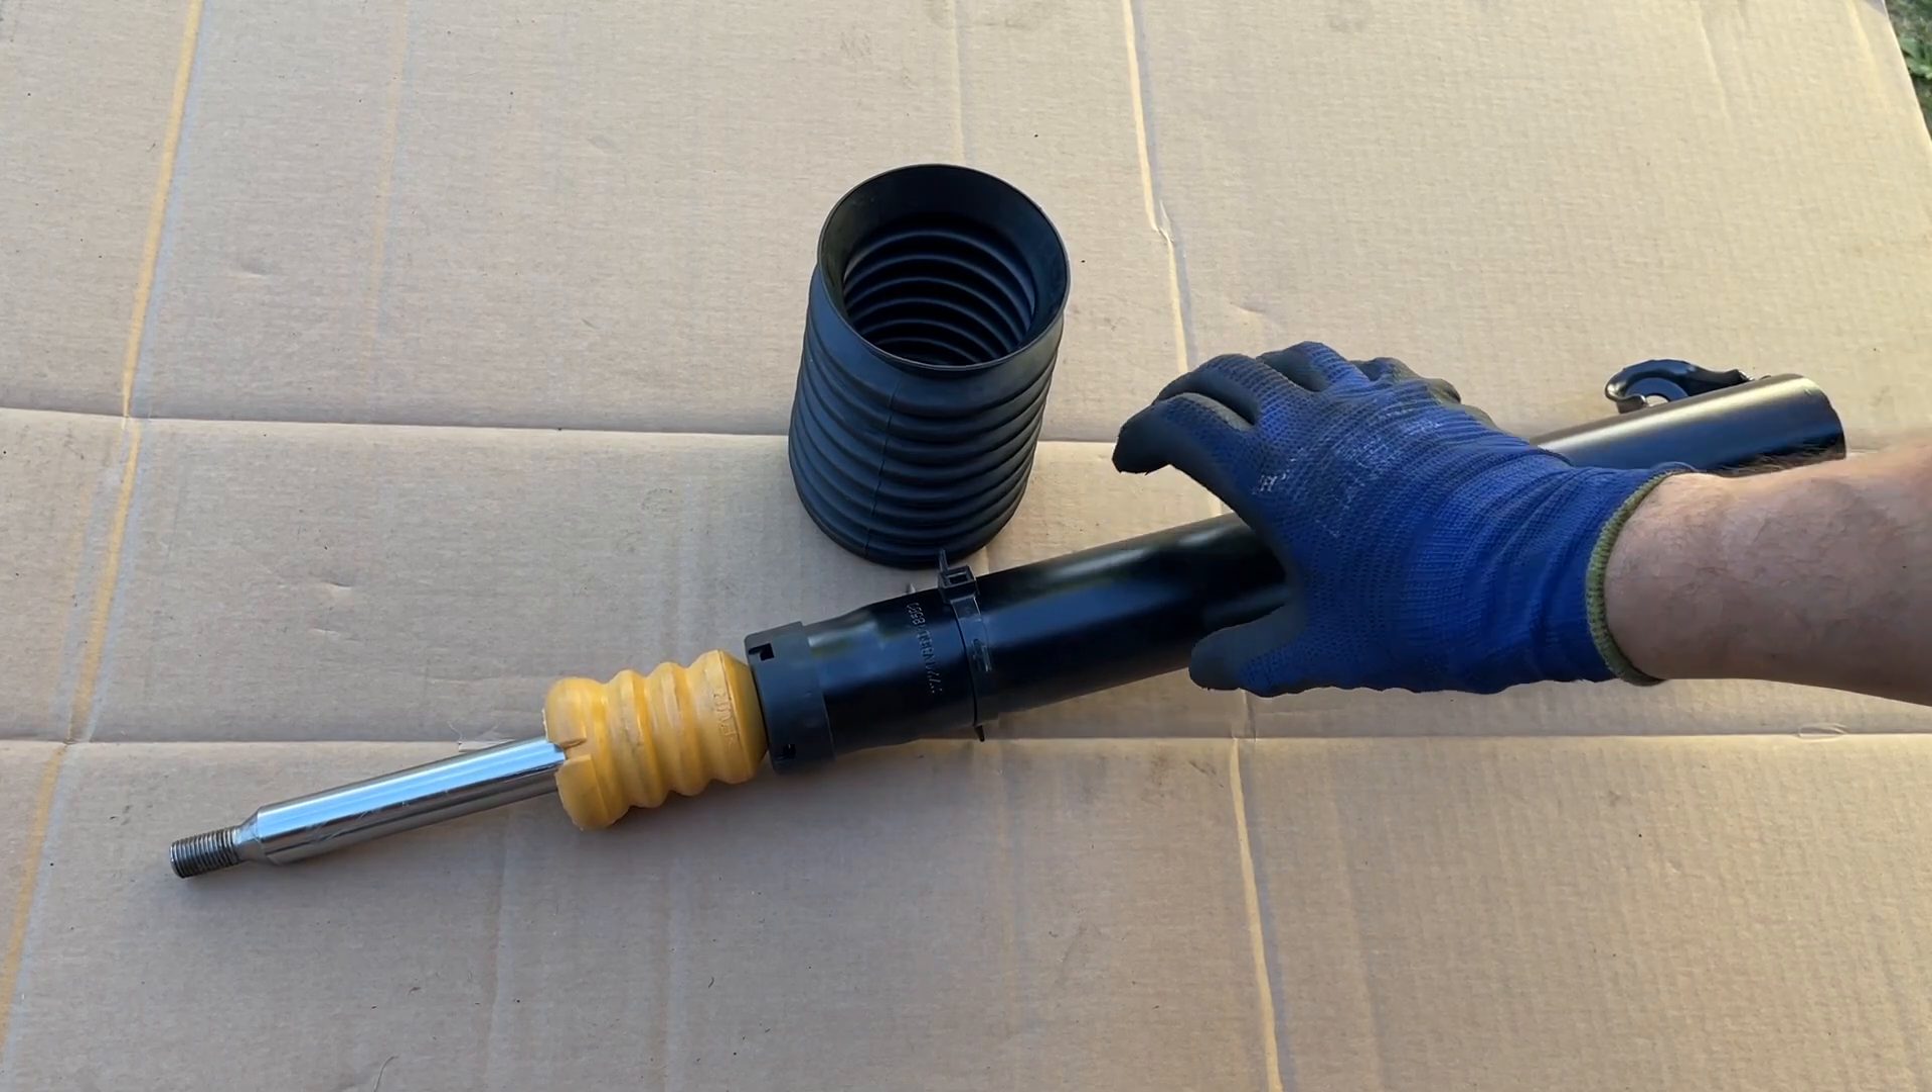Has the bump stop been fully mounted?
Yes.